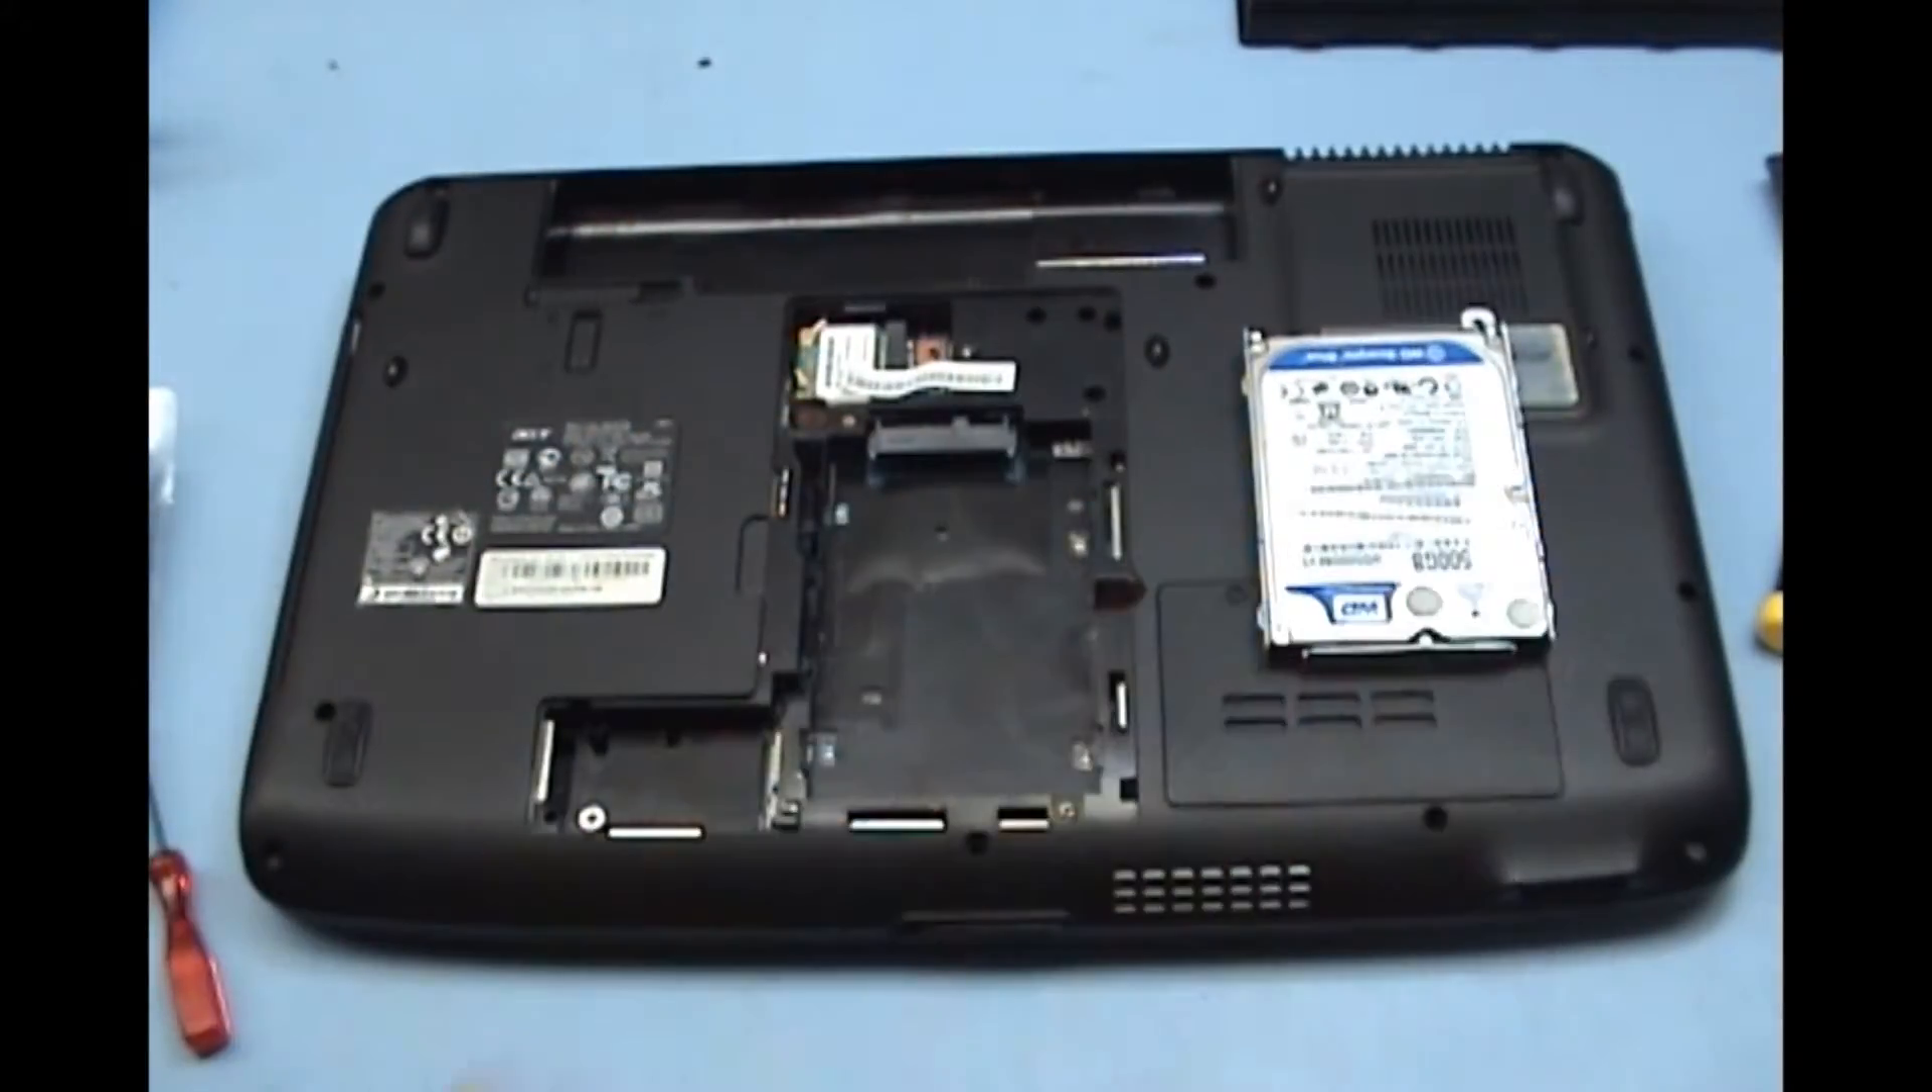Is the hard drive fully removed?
Yes.